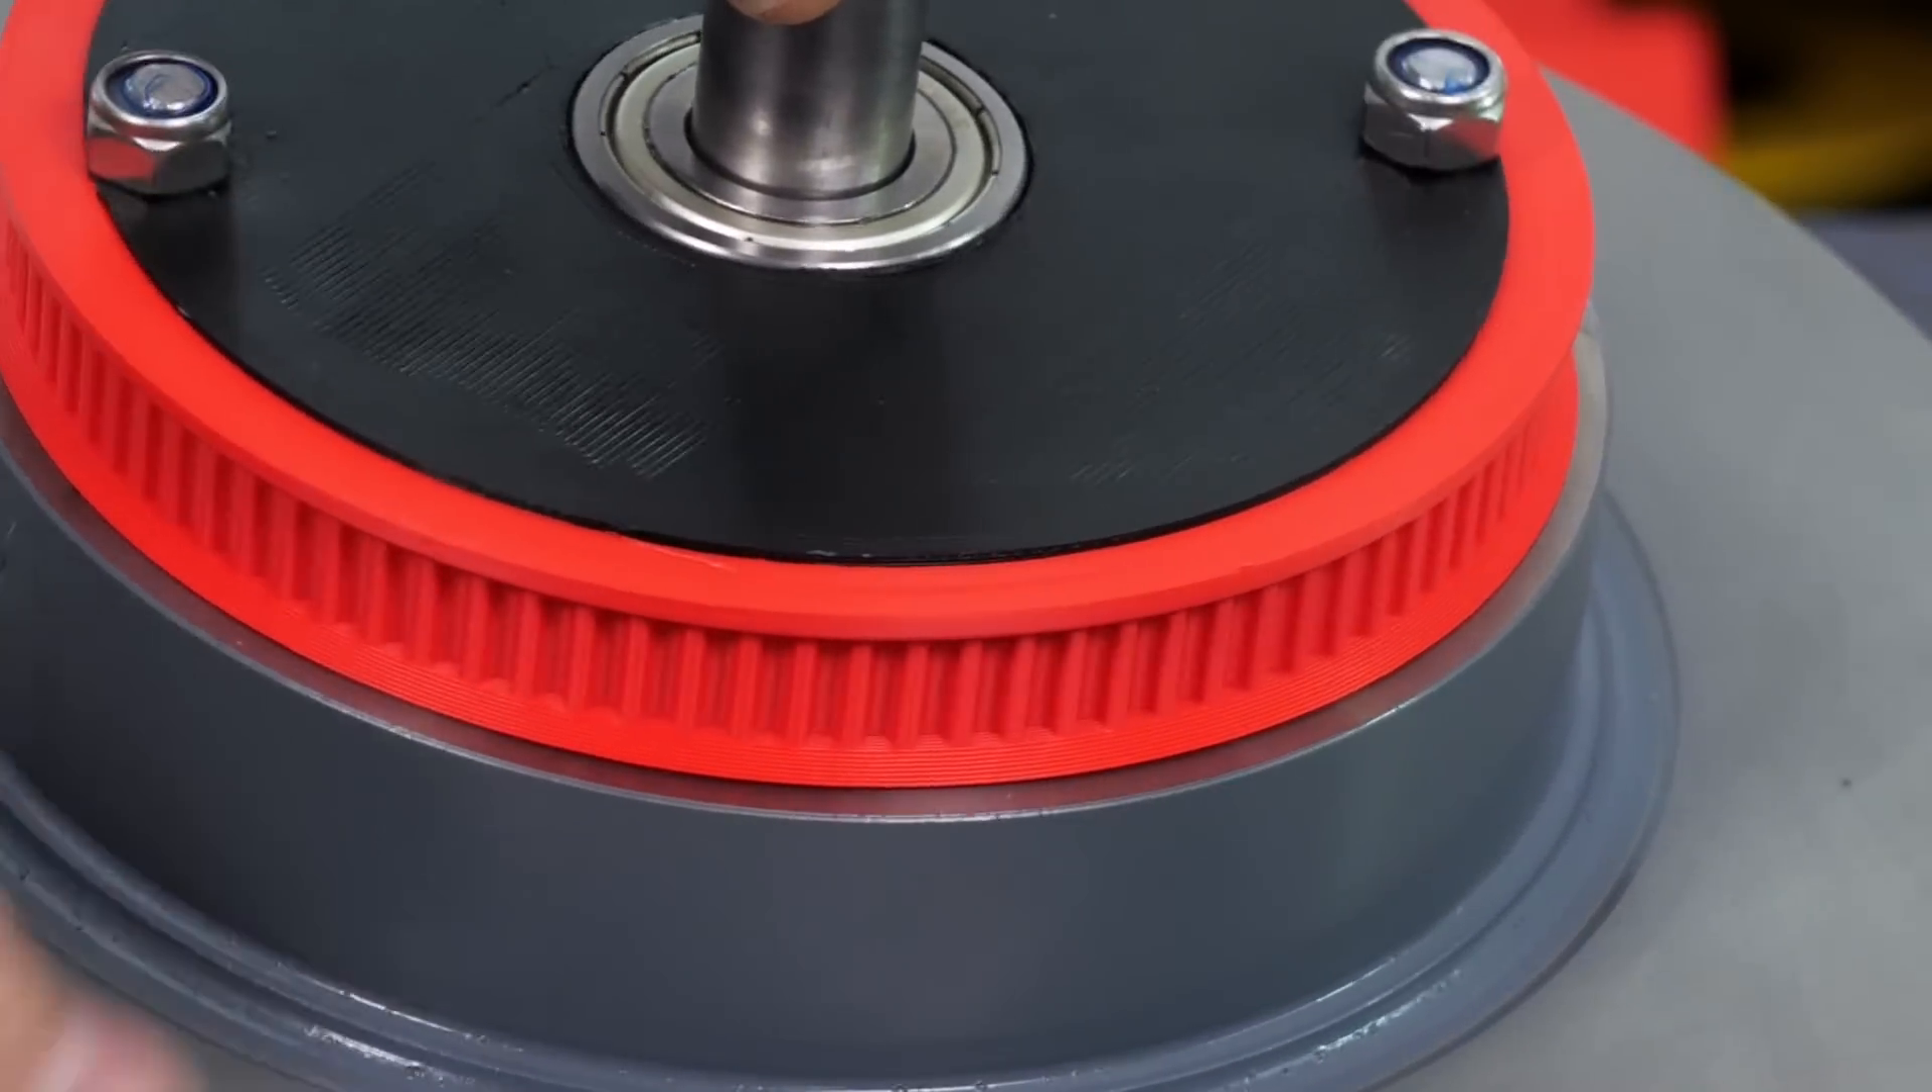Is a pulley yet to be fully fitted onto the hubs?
No.